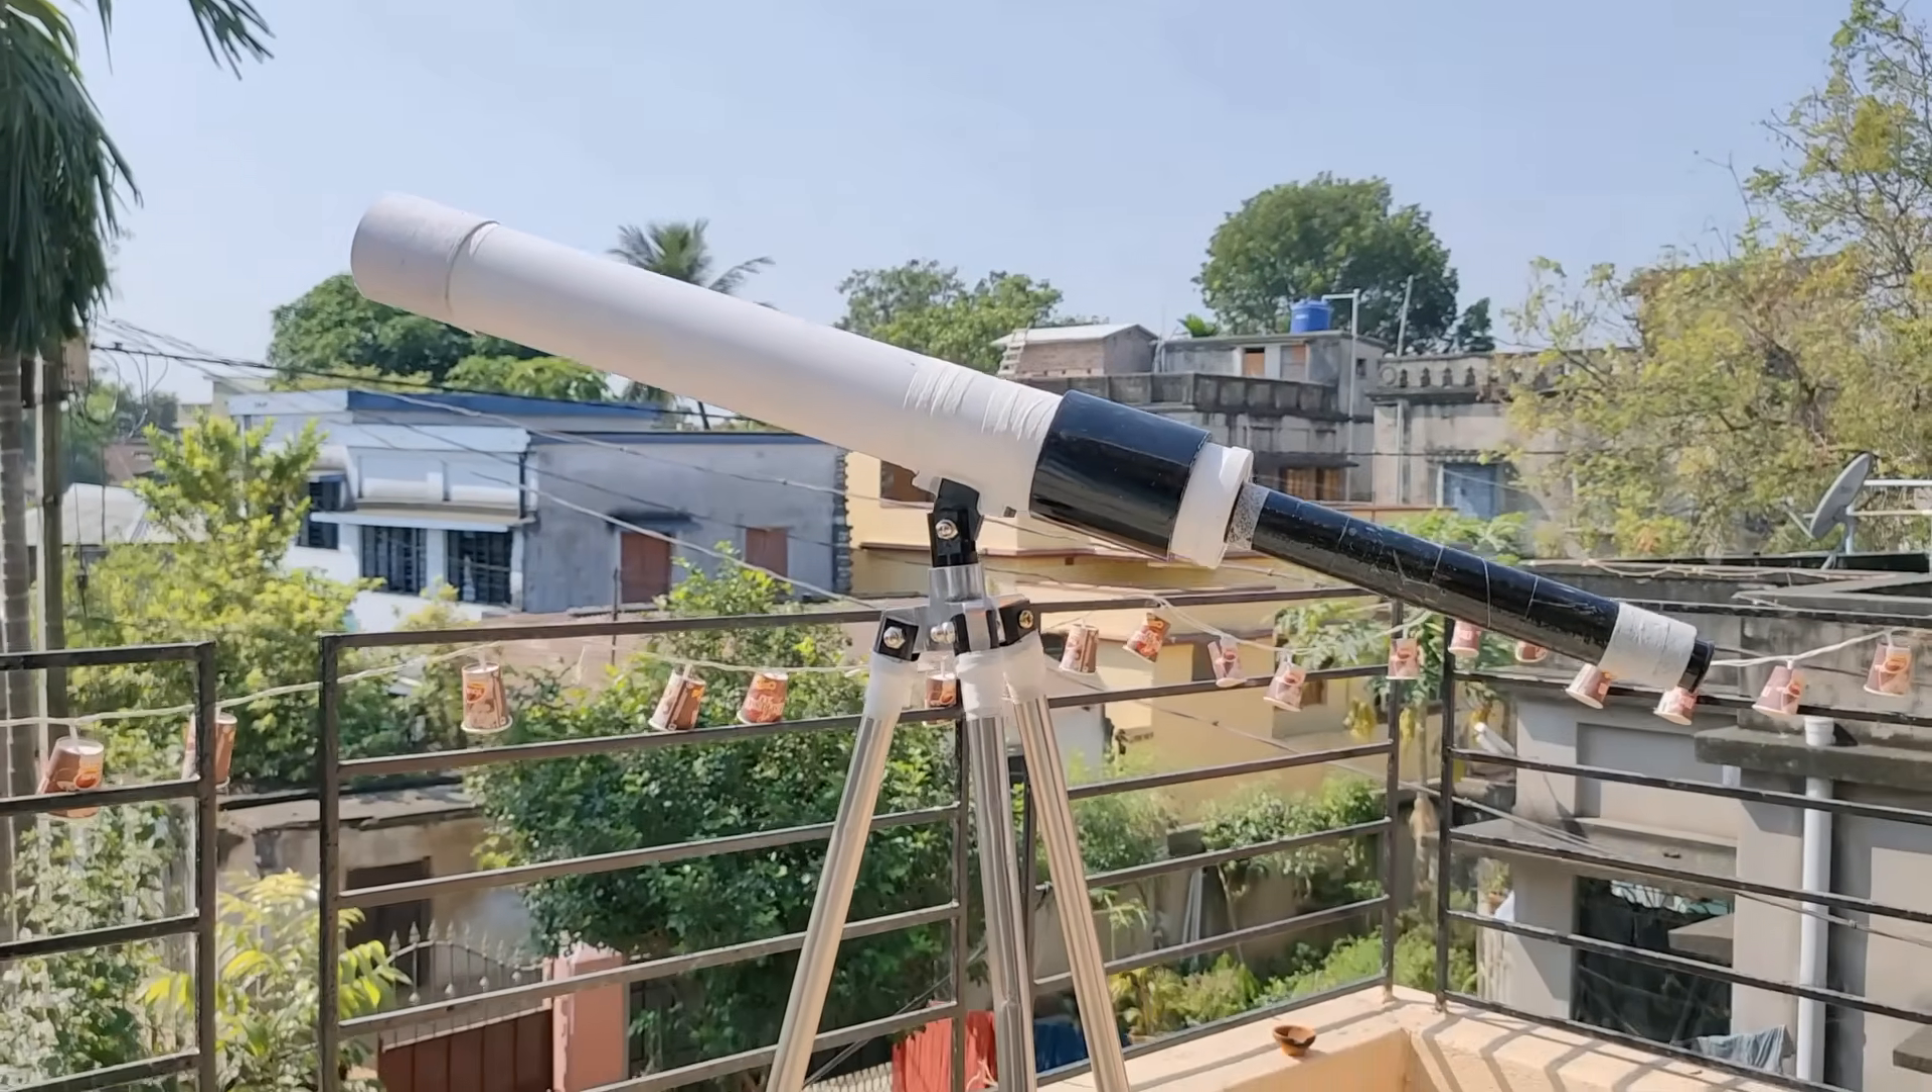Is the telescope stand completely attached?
Yes.